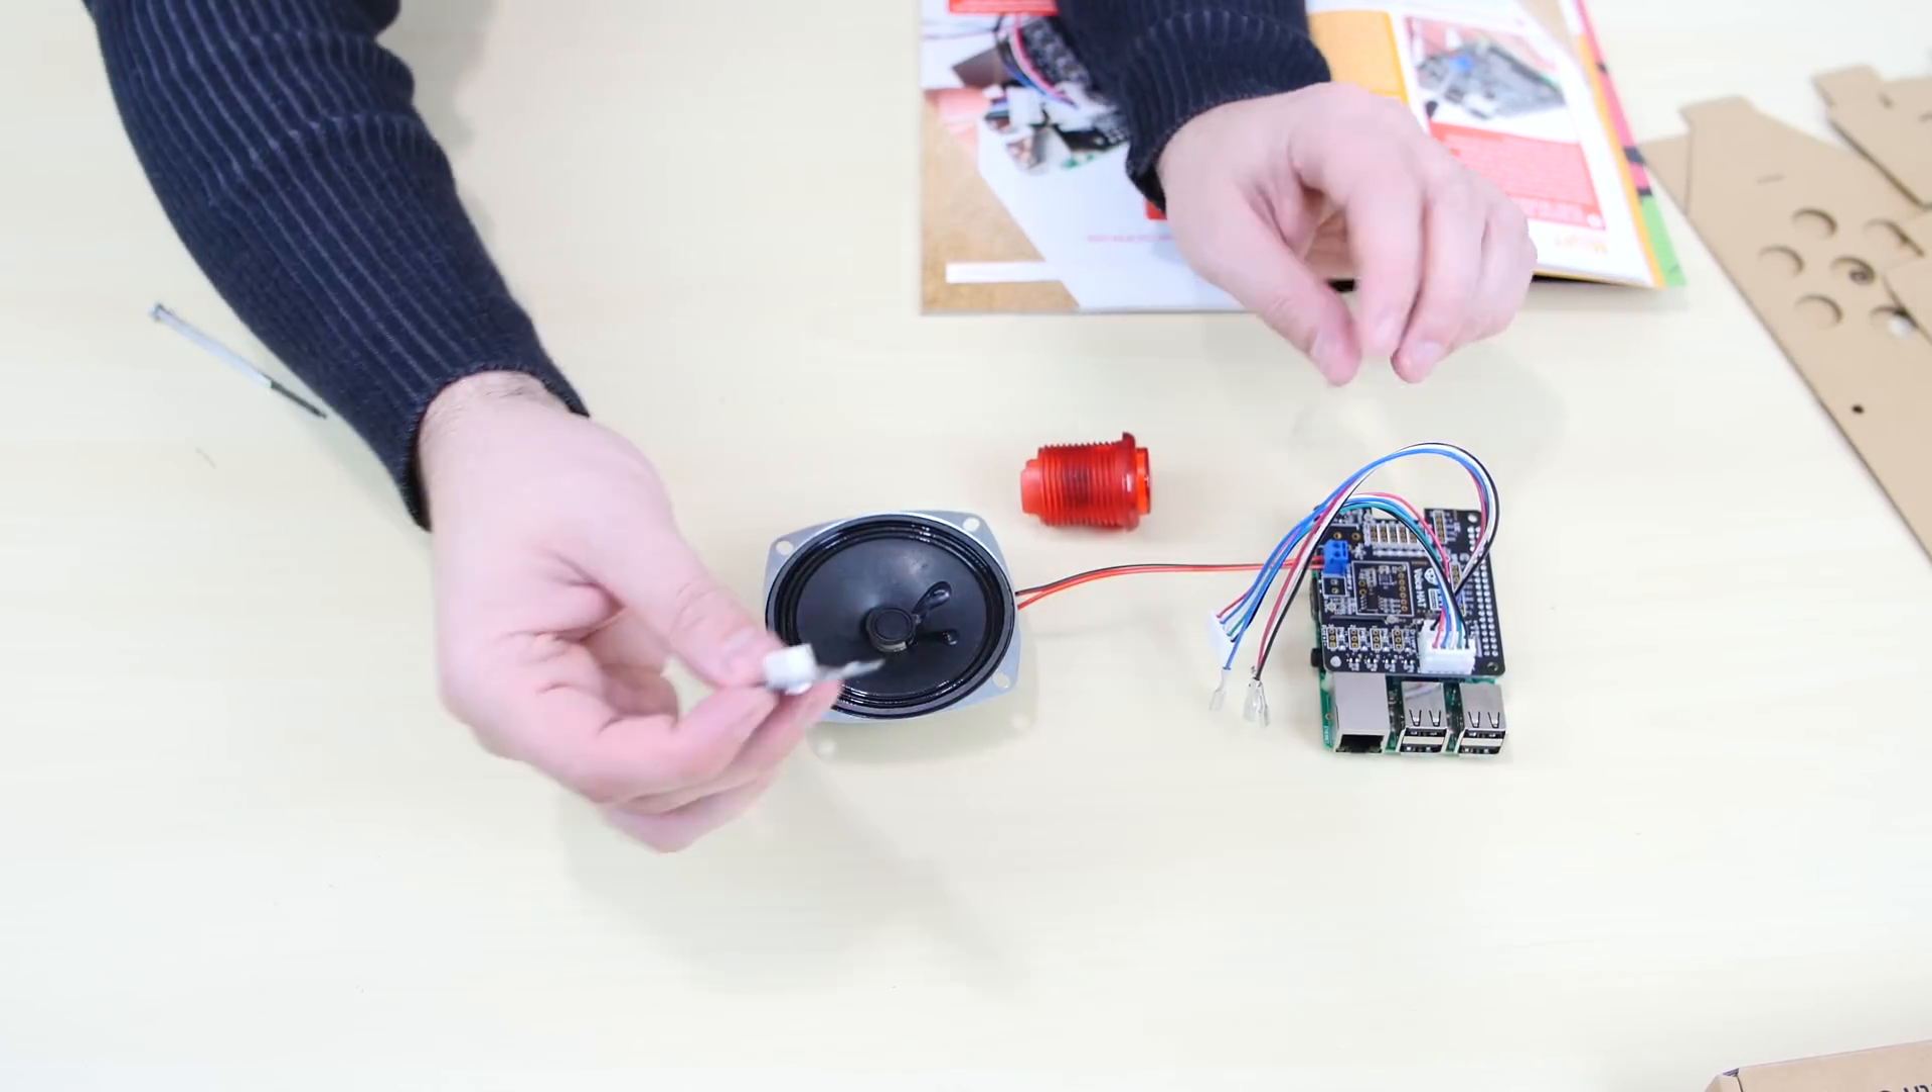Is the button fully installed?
No.